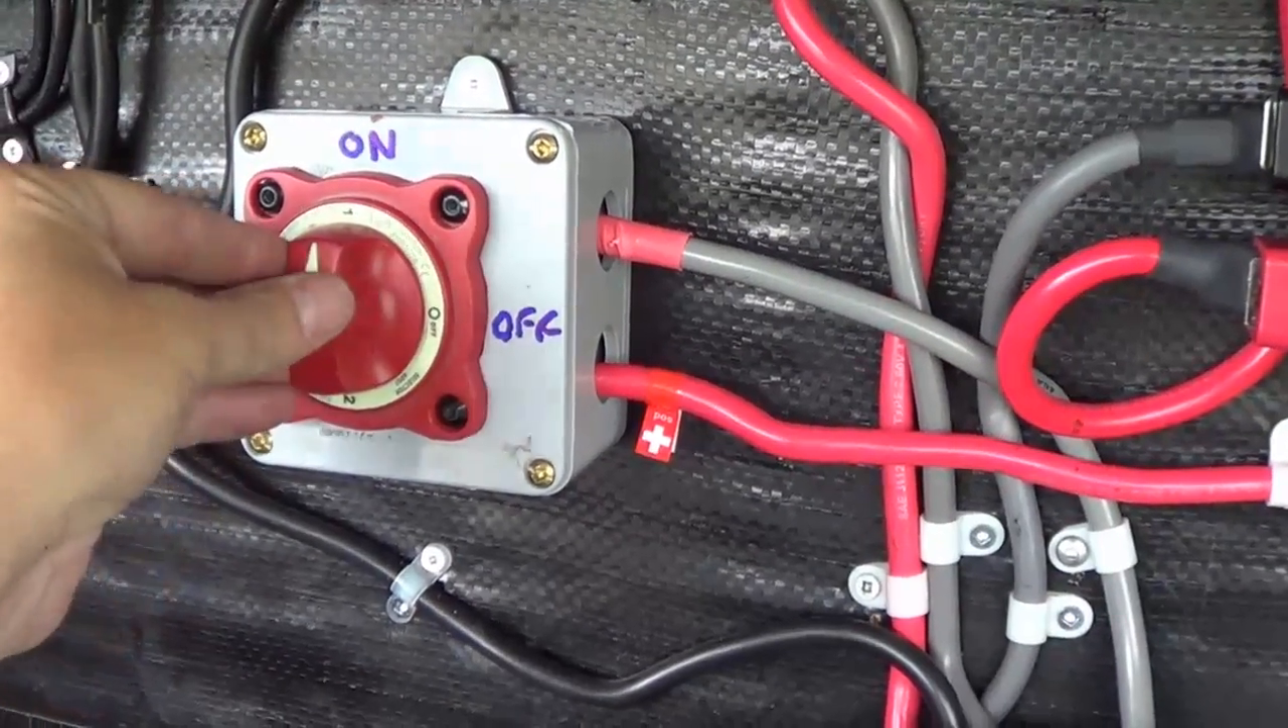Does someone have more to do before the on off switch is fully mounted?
No.